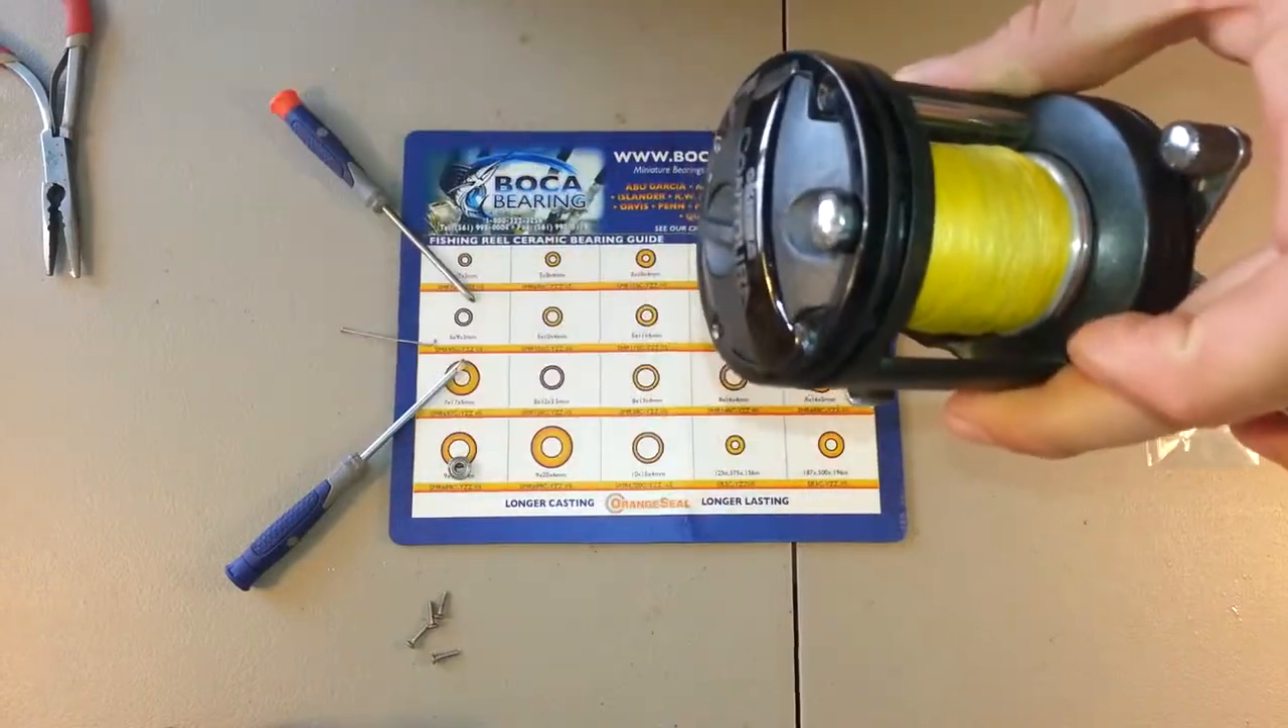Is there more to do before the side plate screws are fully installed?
Yes.